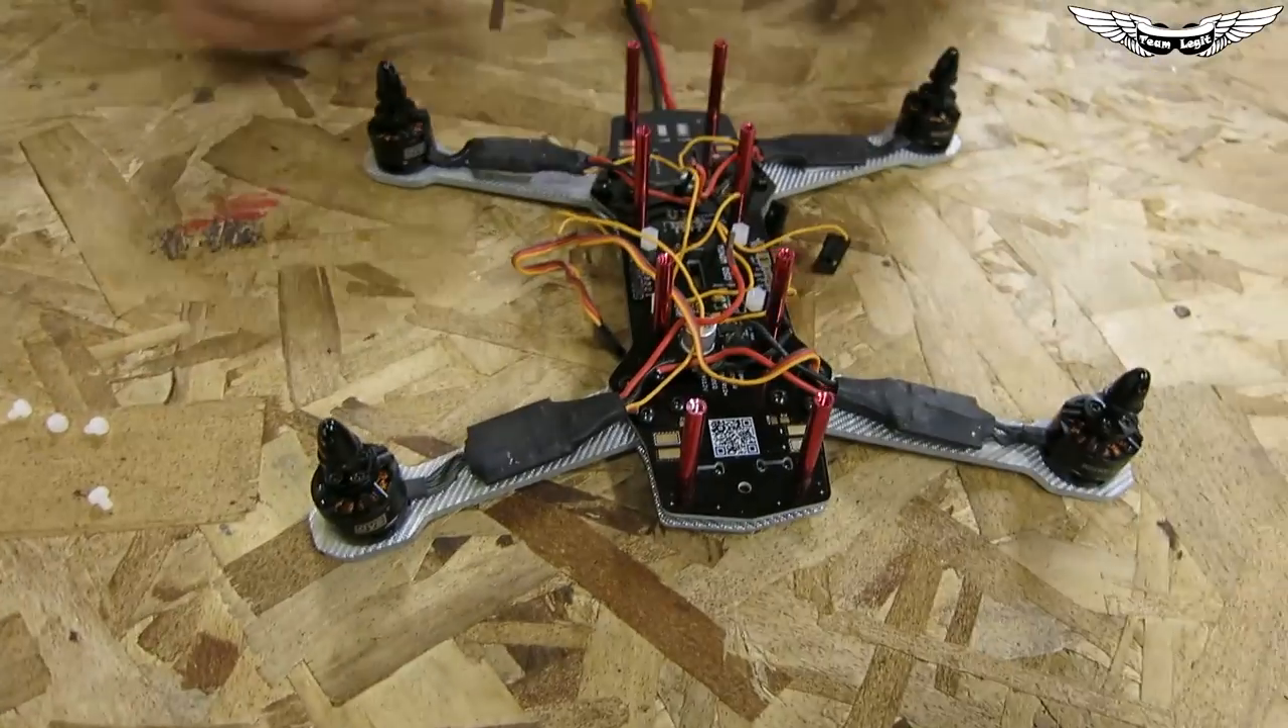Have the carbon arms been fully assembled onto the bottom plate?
Yes.